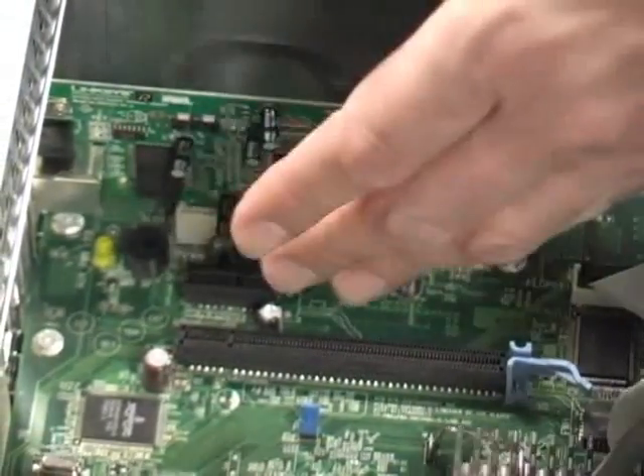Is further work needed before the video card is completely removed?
No.